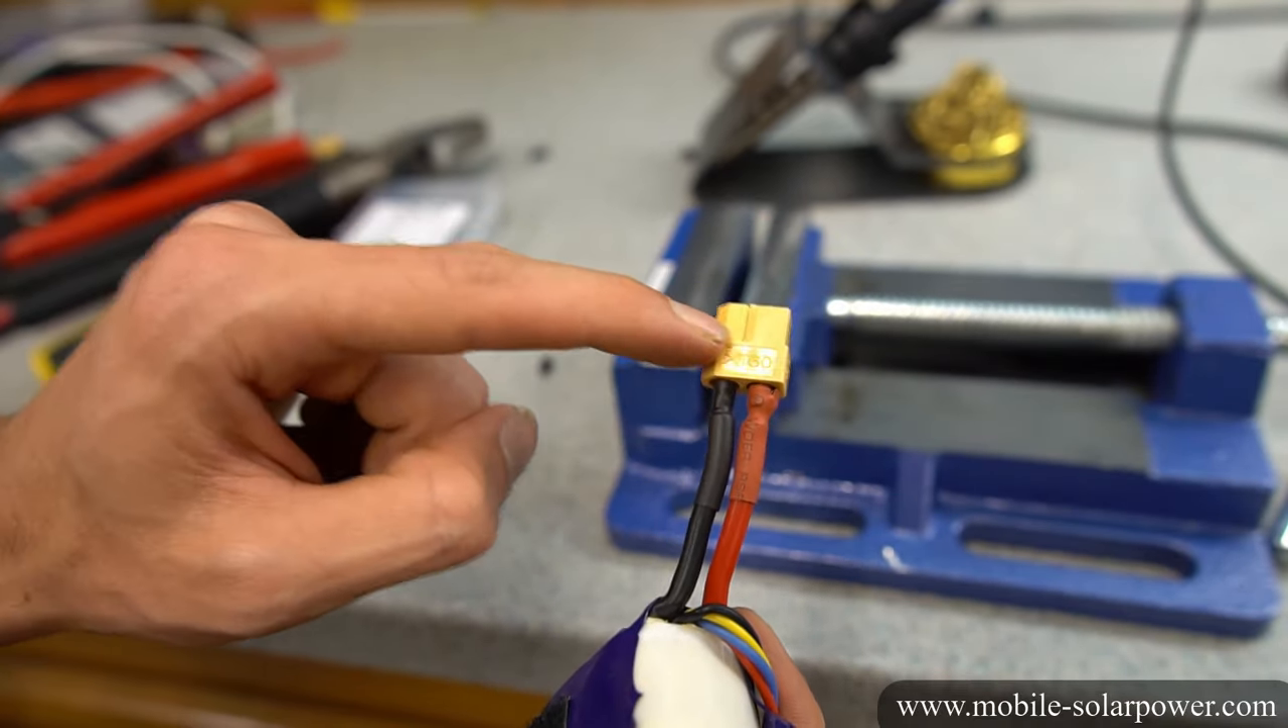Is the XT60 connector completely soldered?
Yes.